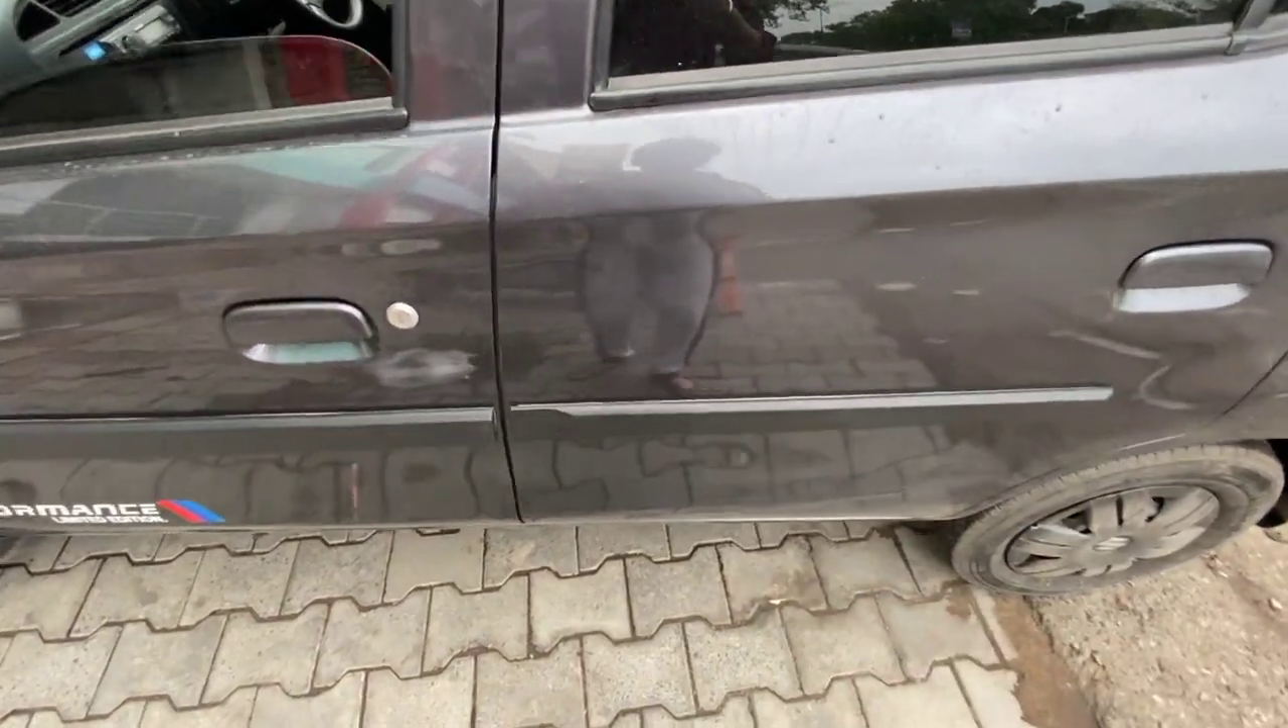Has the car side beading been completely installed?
Yes.